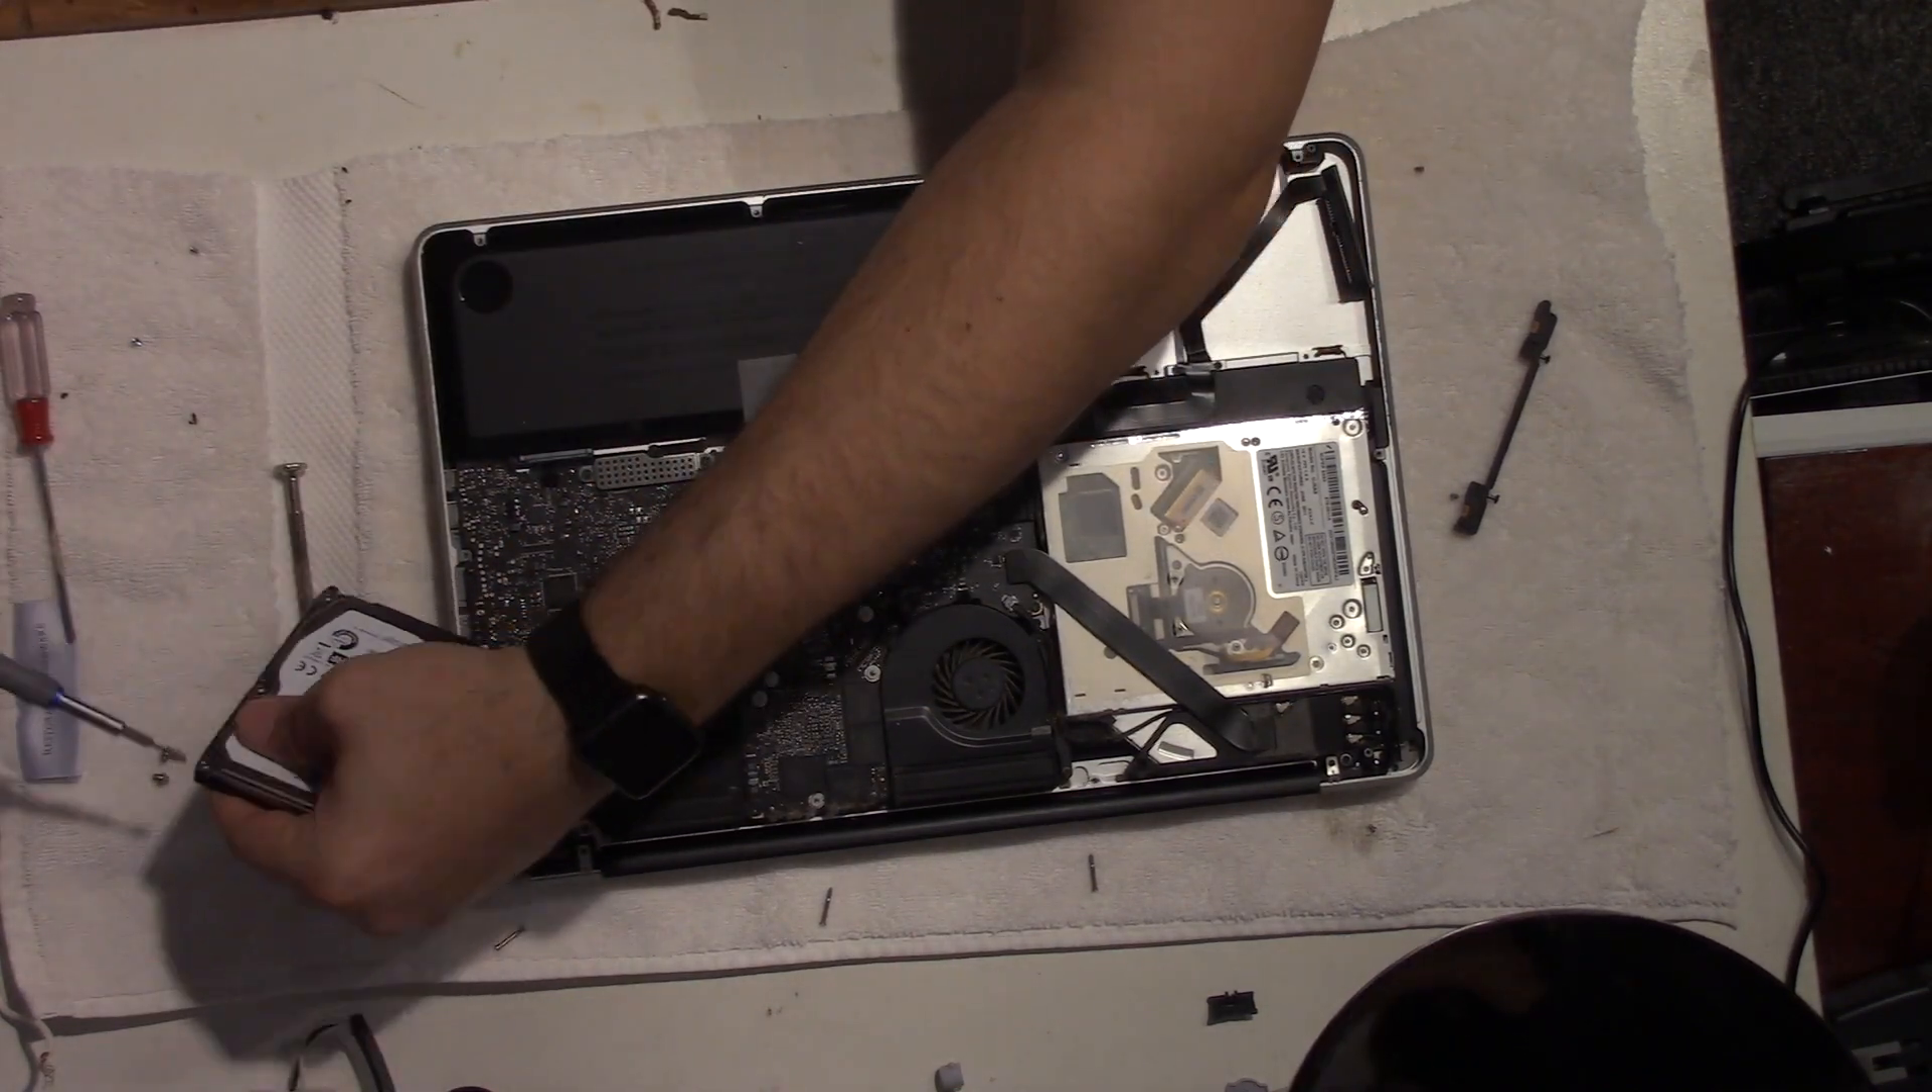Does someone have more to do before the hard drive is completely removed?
No.